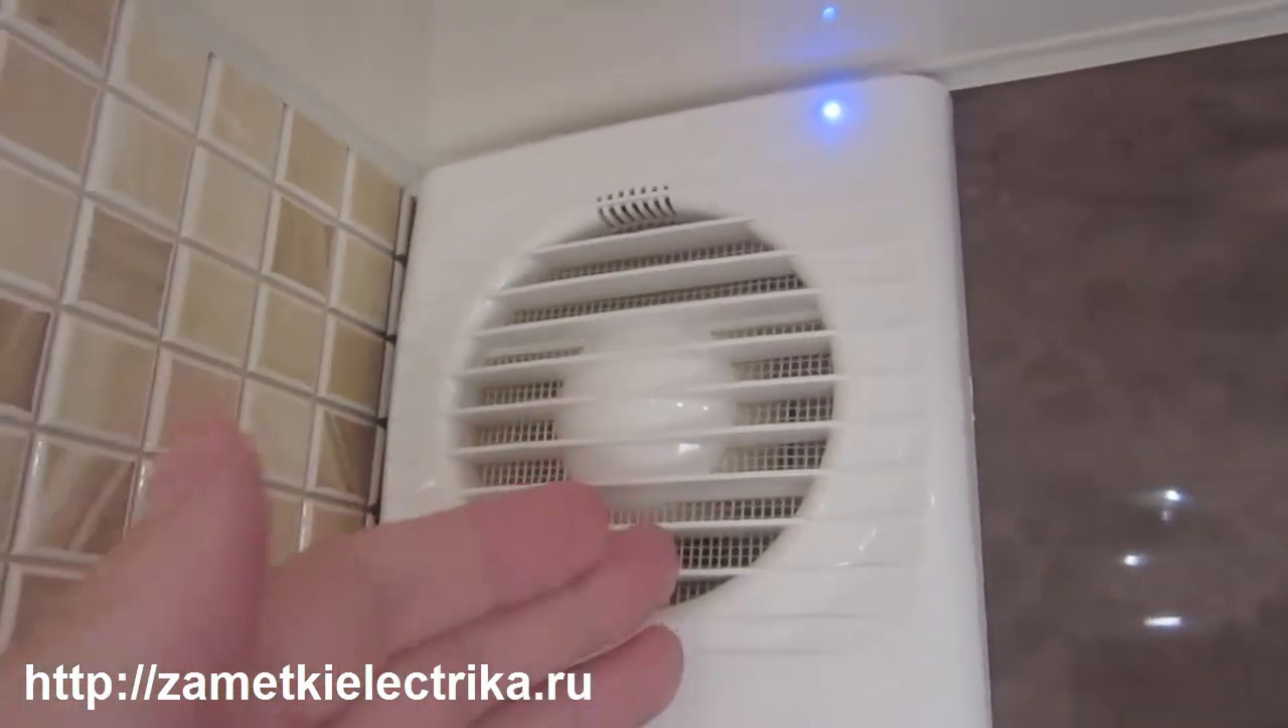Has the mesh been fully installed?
Yes.